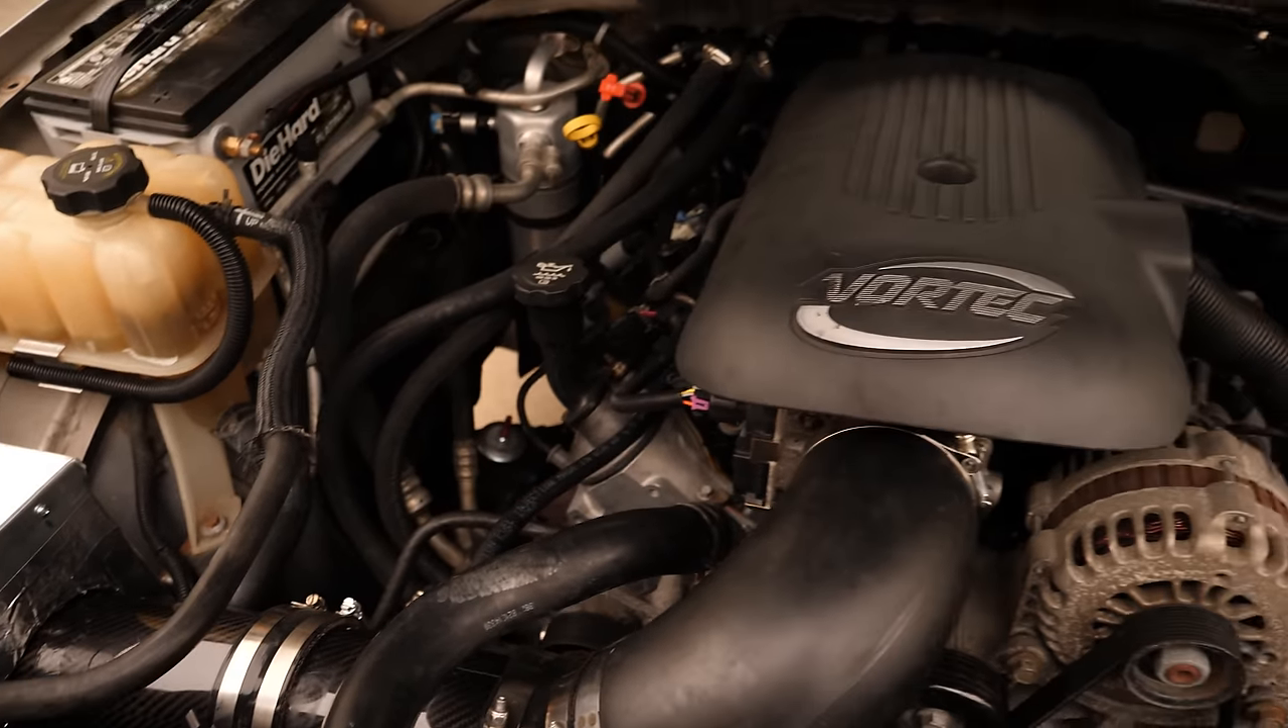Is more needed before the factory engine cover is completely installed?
No.